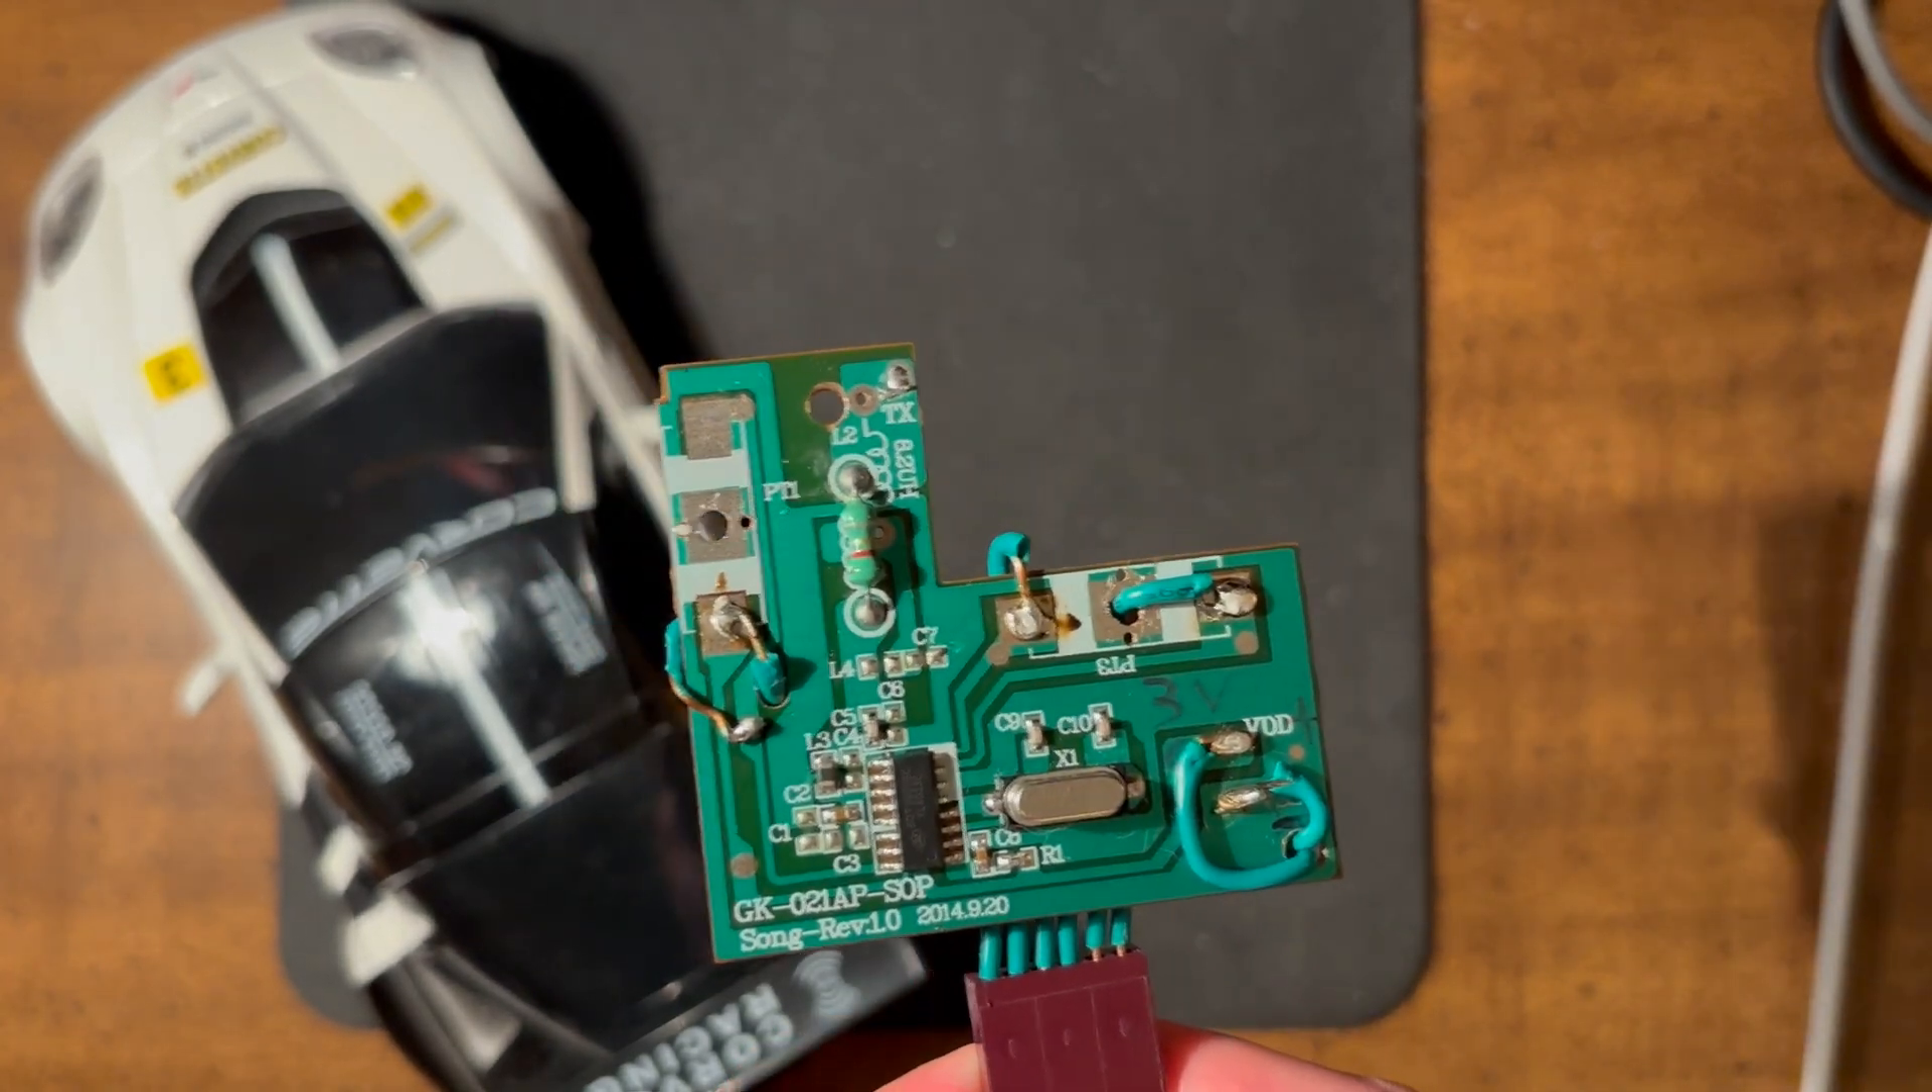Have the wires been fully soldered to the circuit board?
Yes.